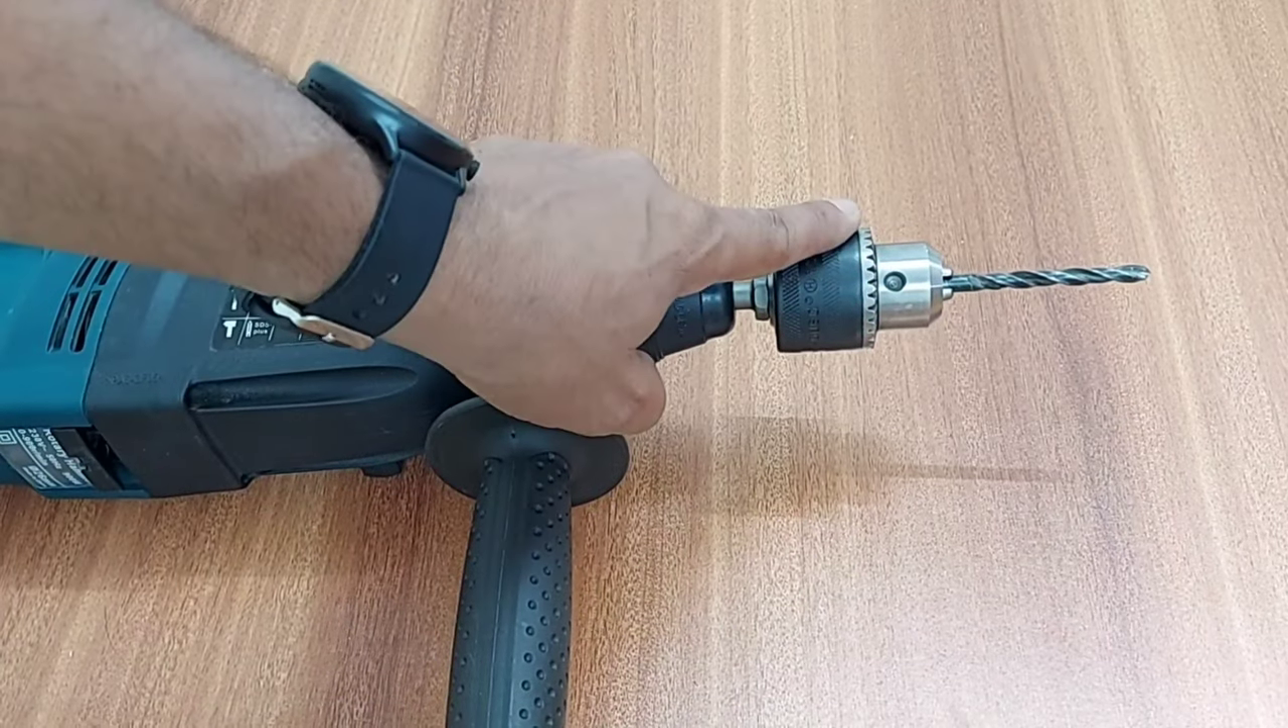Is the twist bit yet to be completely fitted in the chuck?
No.